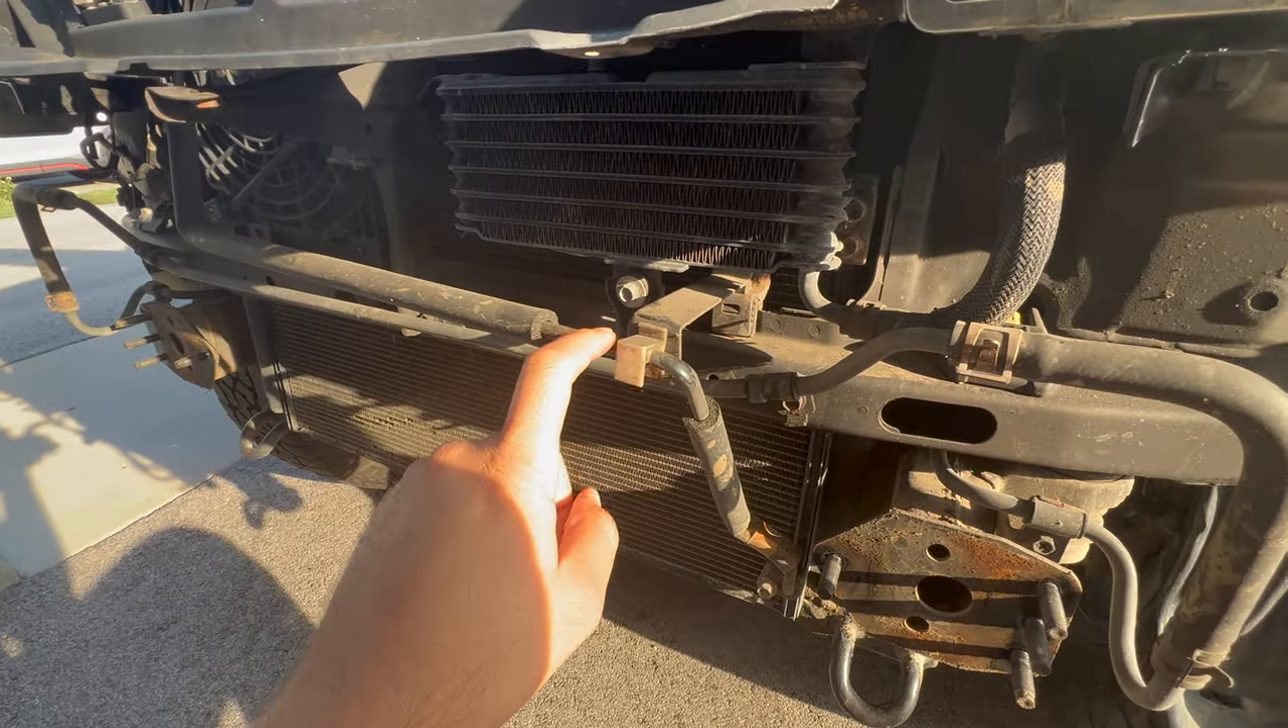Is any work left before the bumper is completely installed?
Yes.